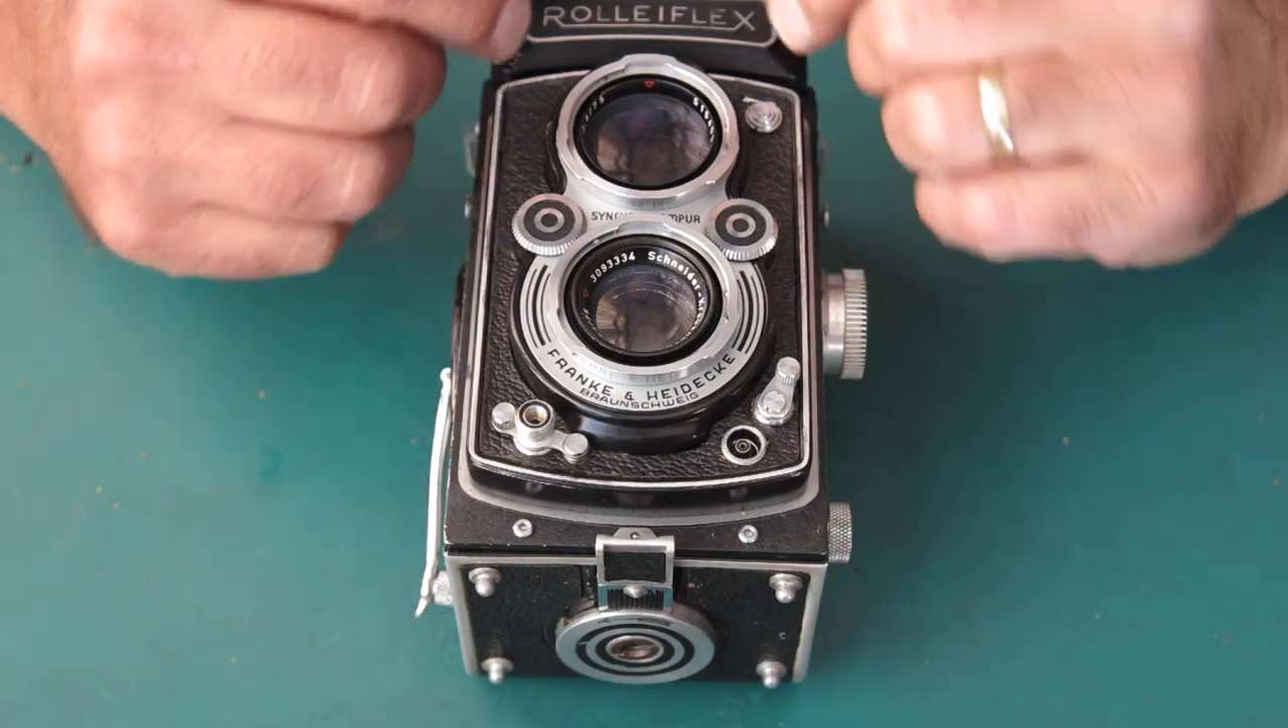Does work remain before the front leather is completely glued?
No.